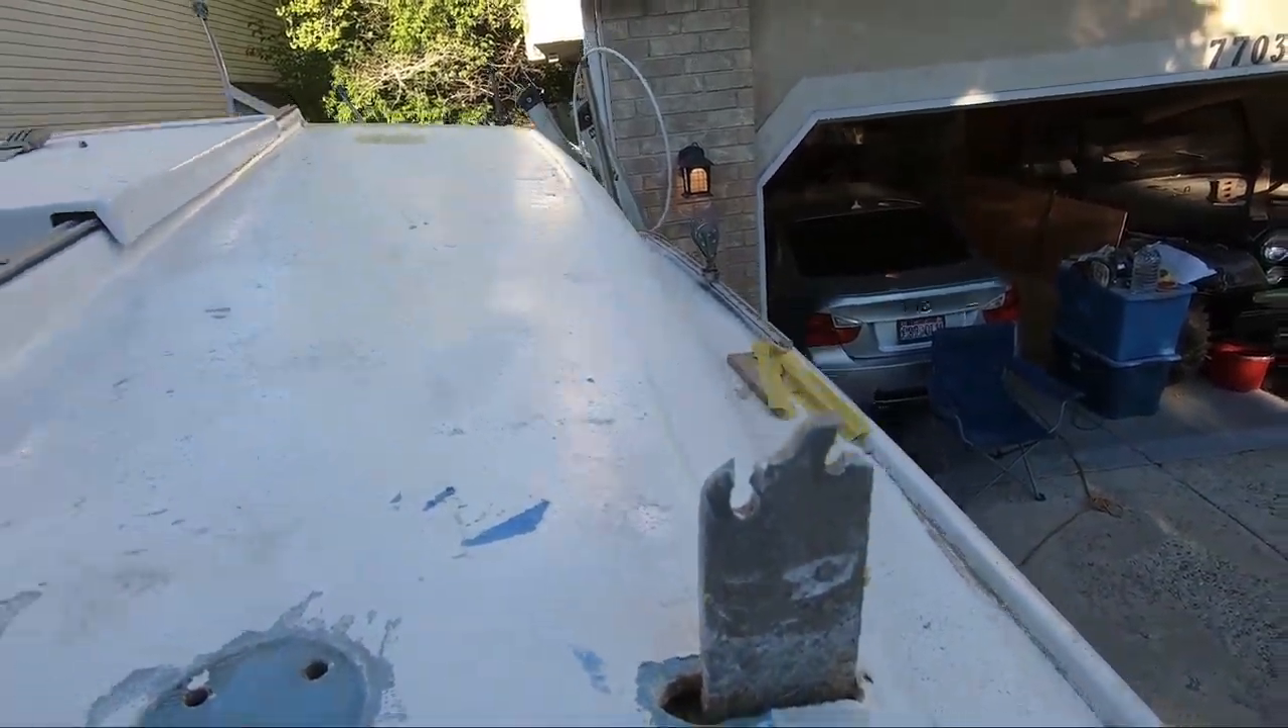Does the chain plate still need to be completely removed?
Yes.